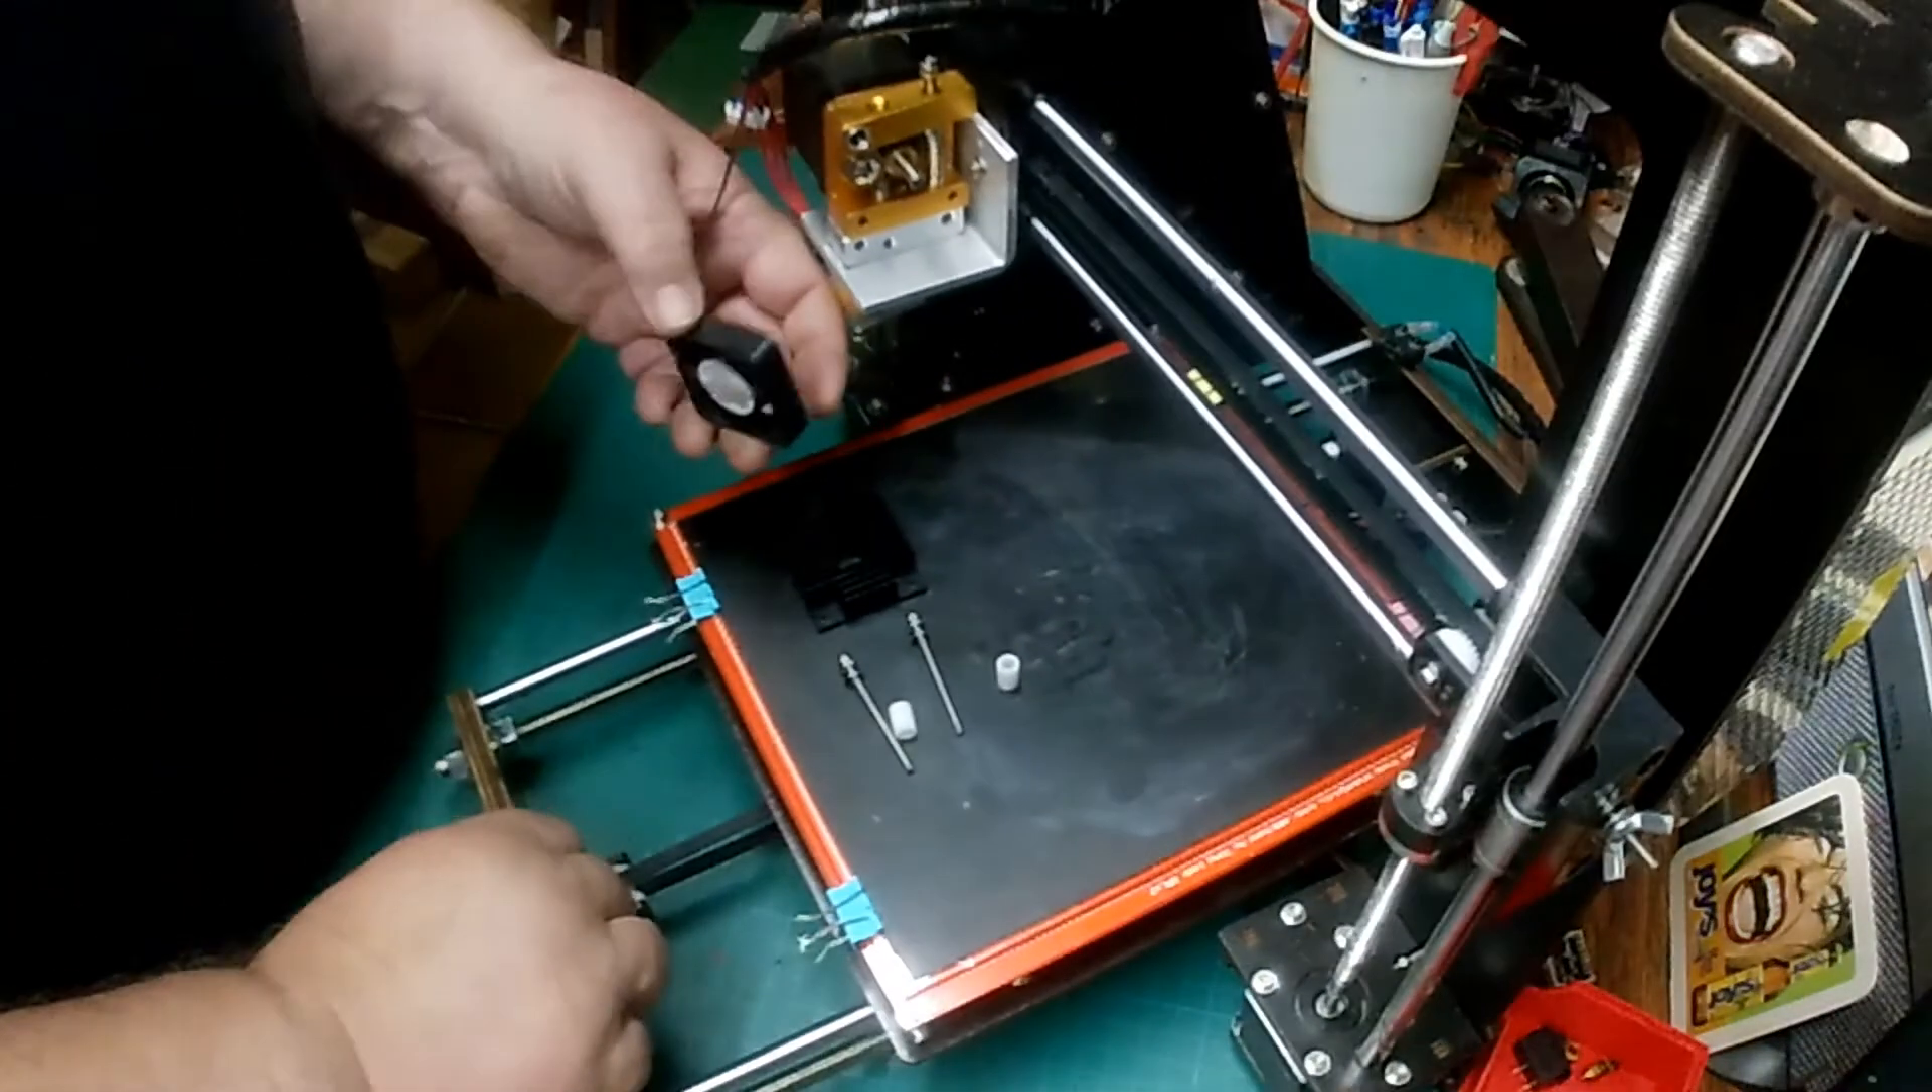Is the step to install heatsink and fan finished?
No.